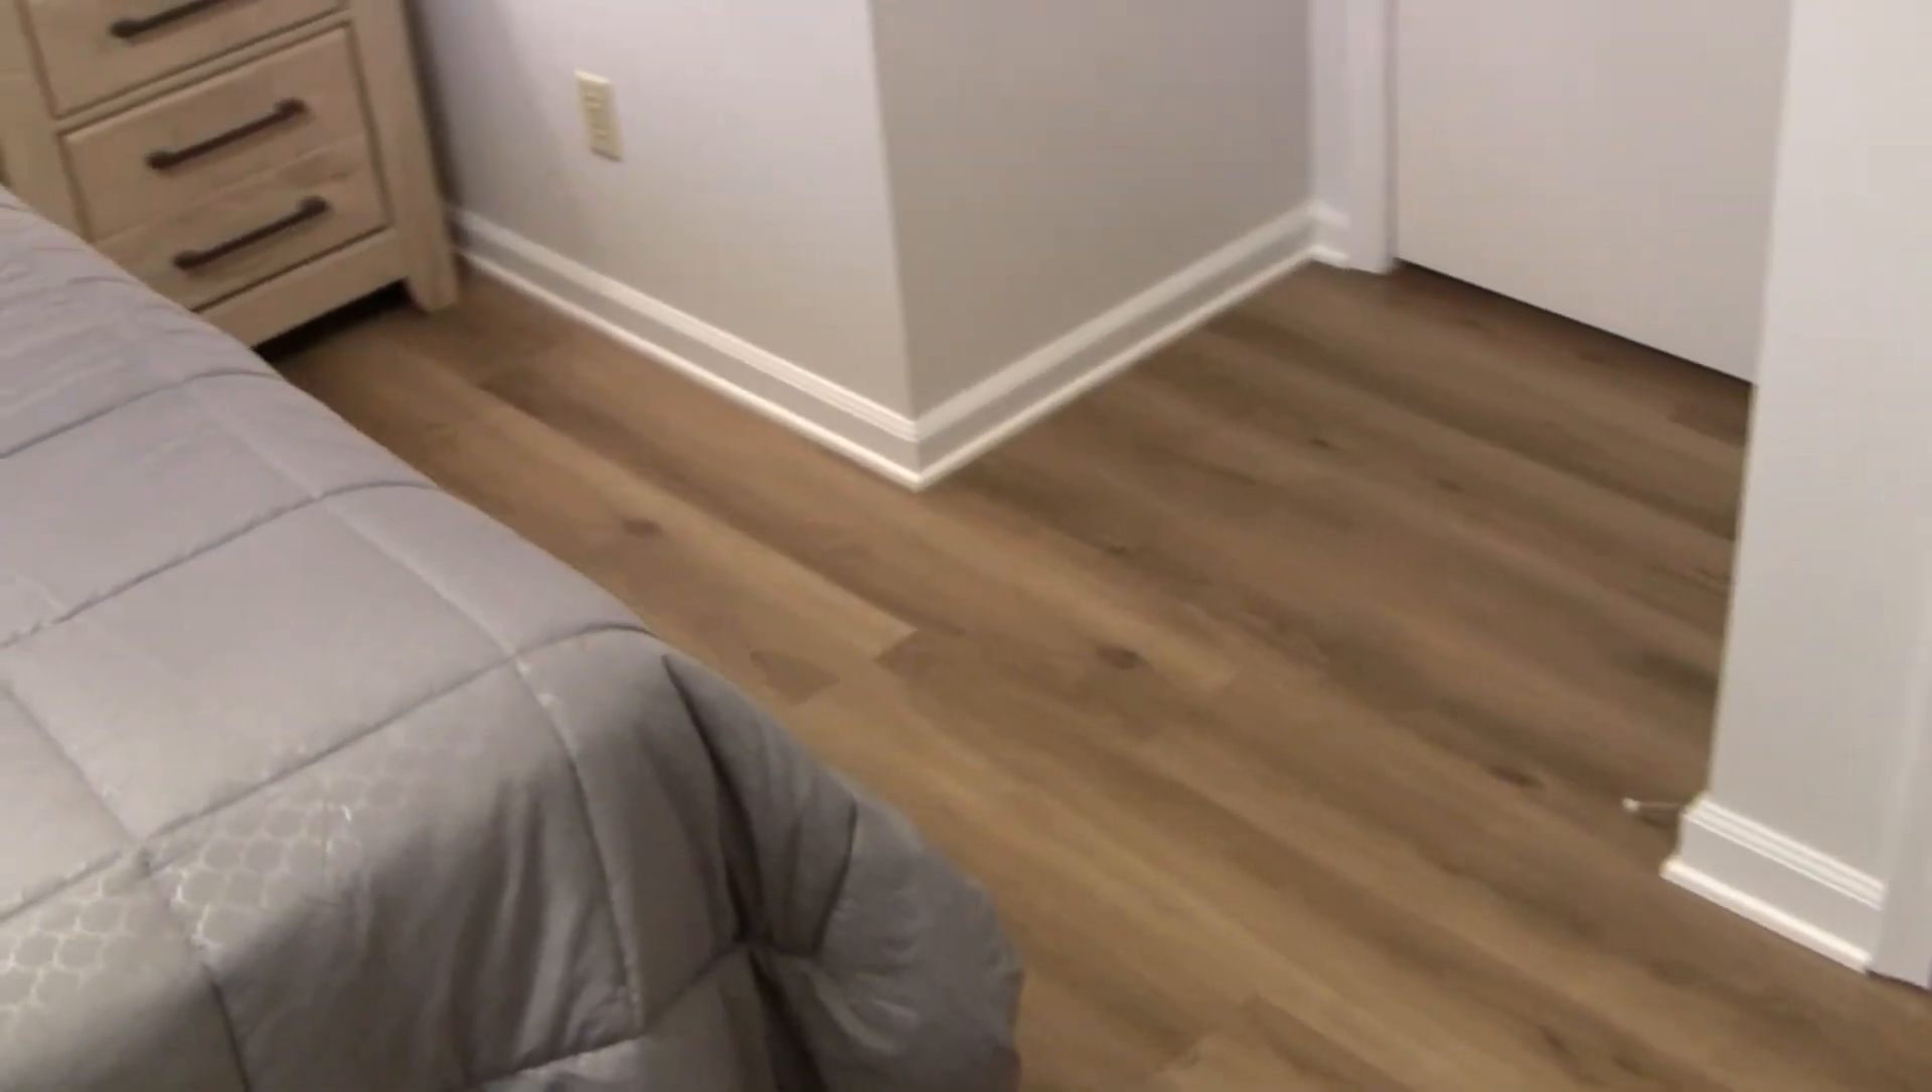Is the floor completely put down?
Yes.